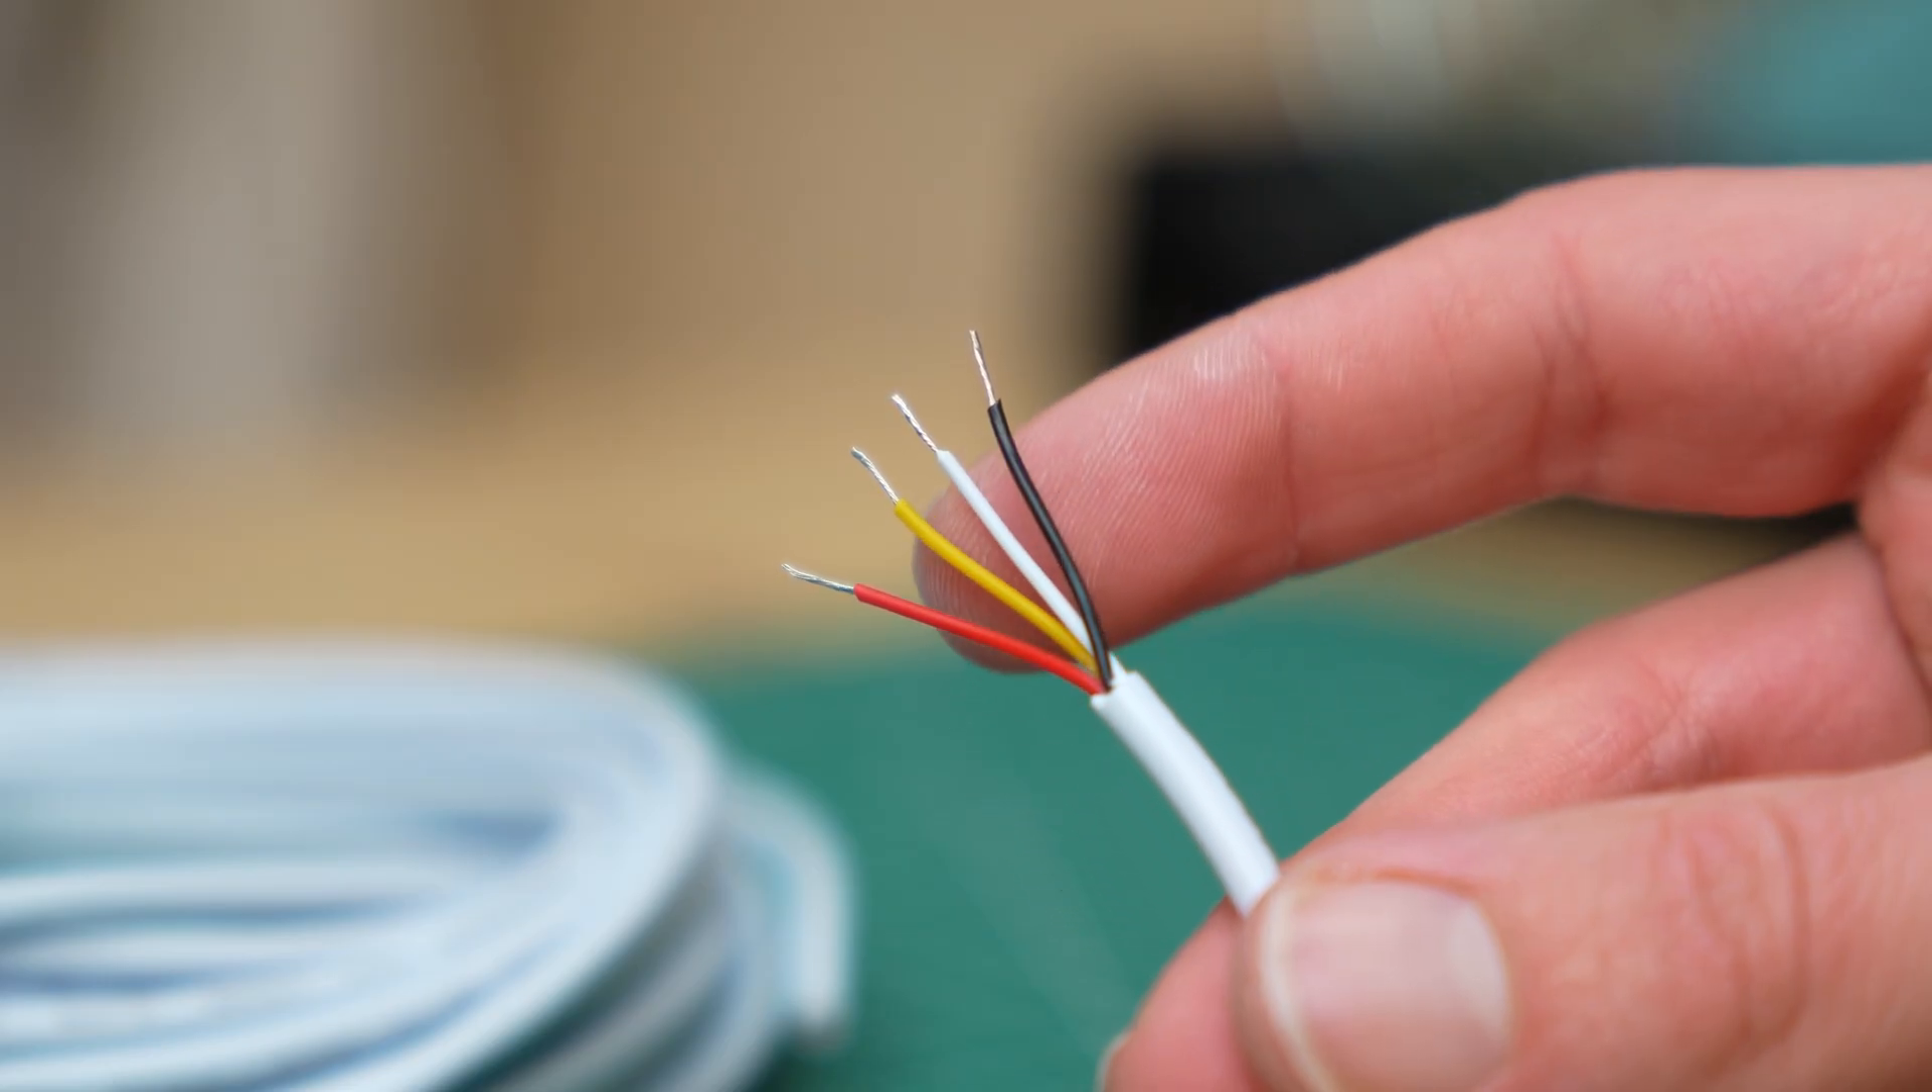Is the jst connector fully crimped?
No.